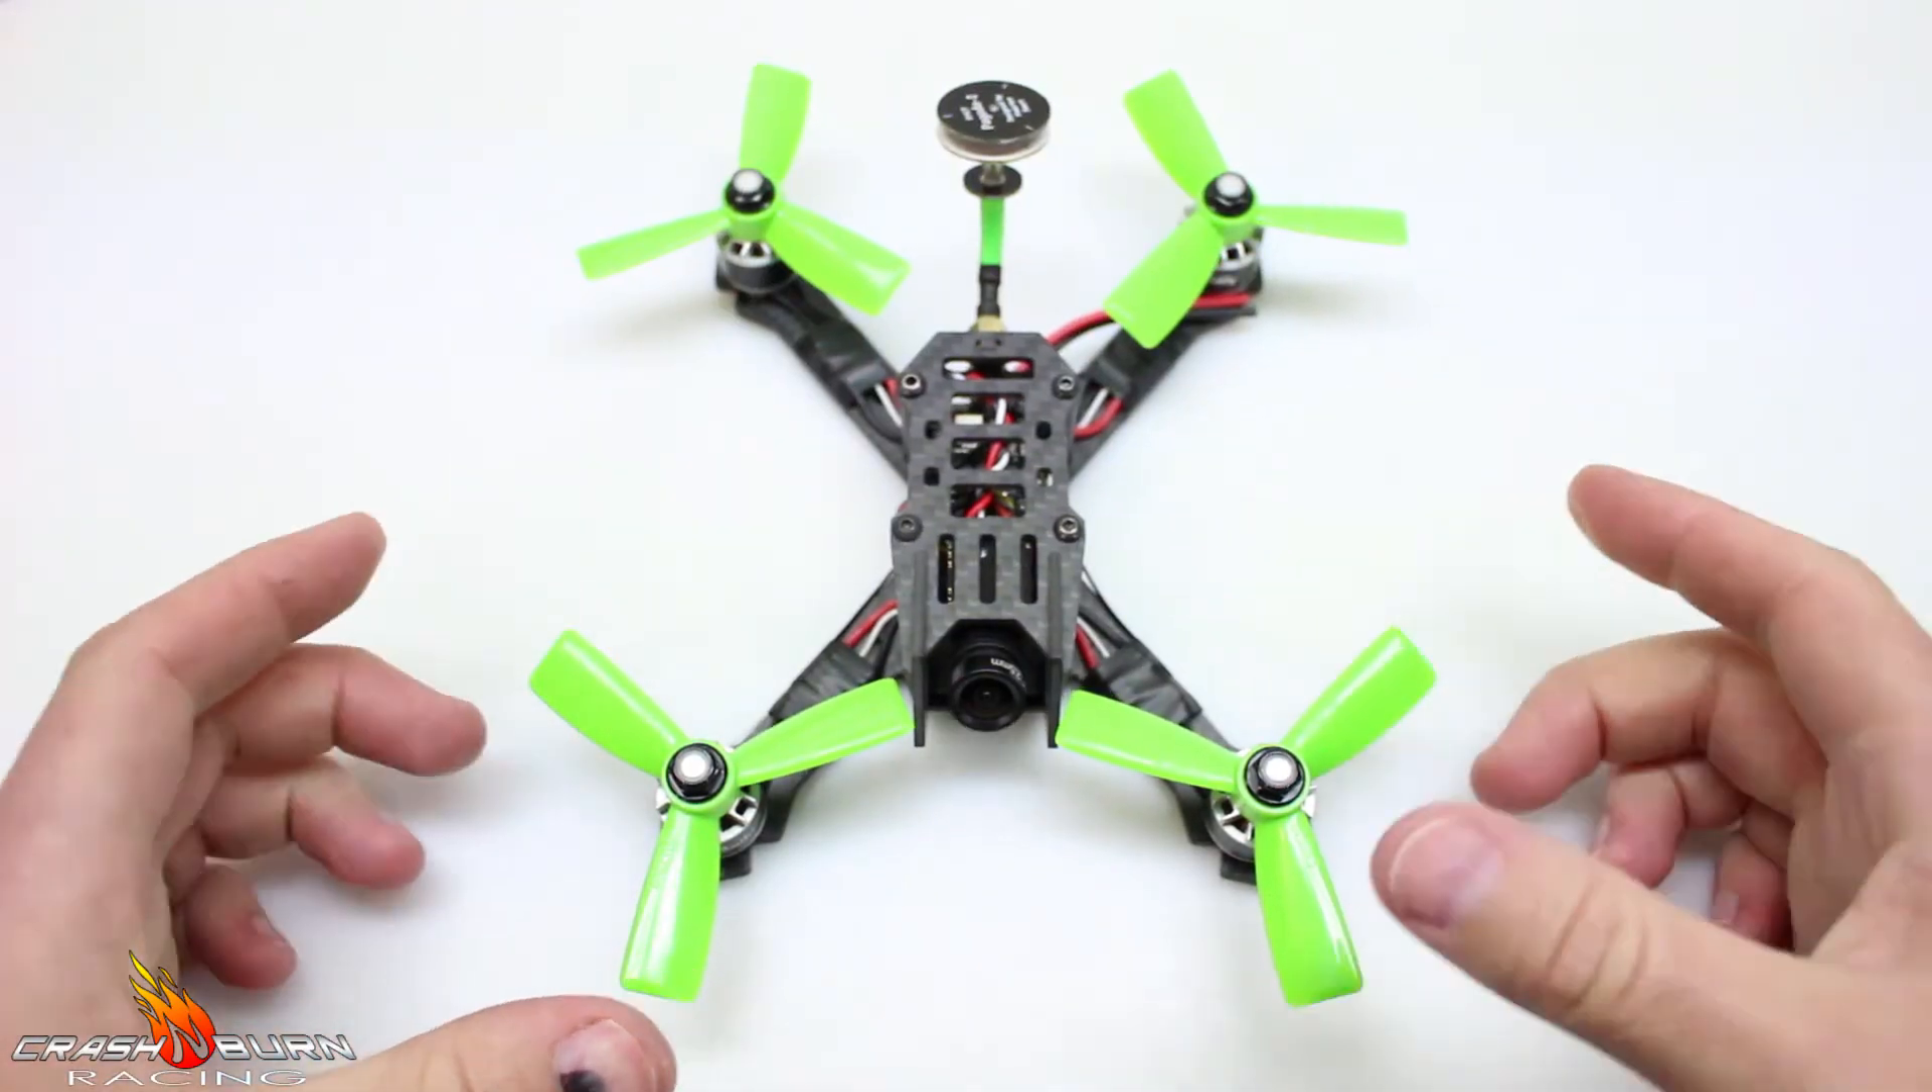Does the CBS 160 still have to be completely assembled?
No.